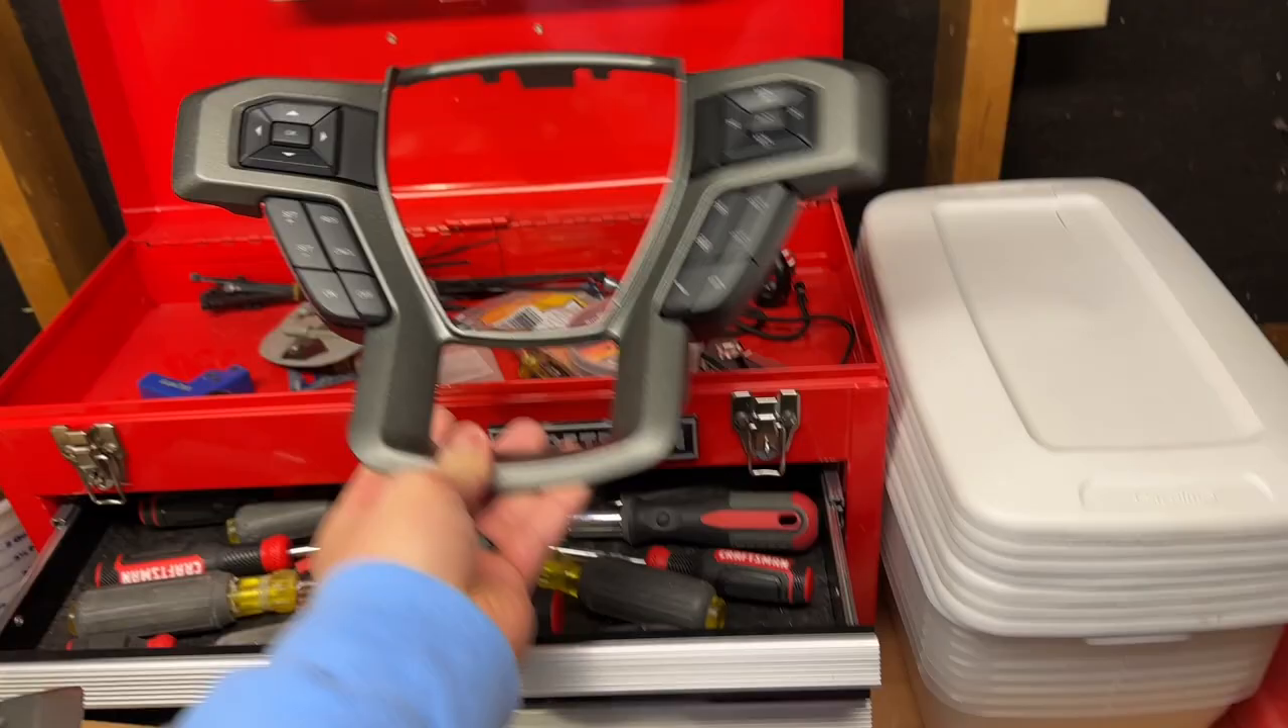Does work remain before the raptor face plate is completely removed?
No.